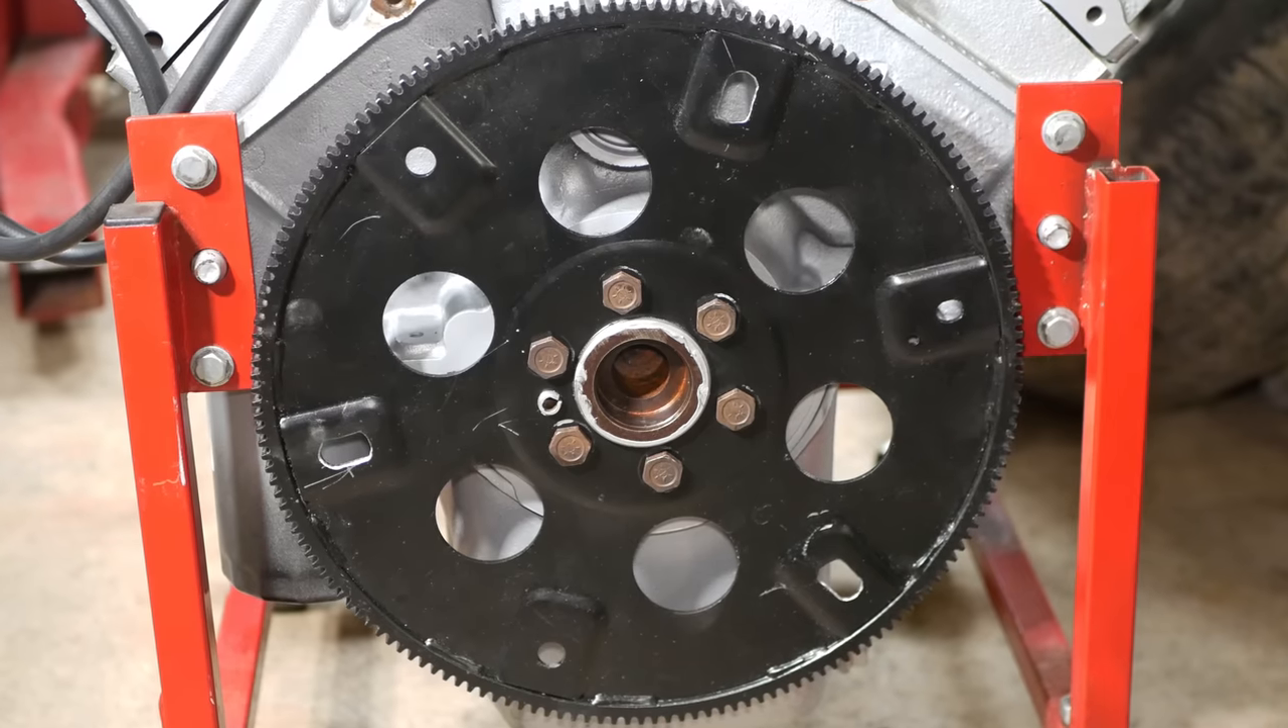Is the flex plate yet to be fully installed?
No.